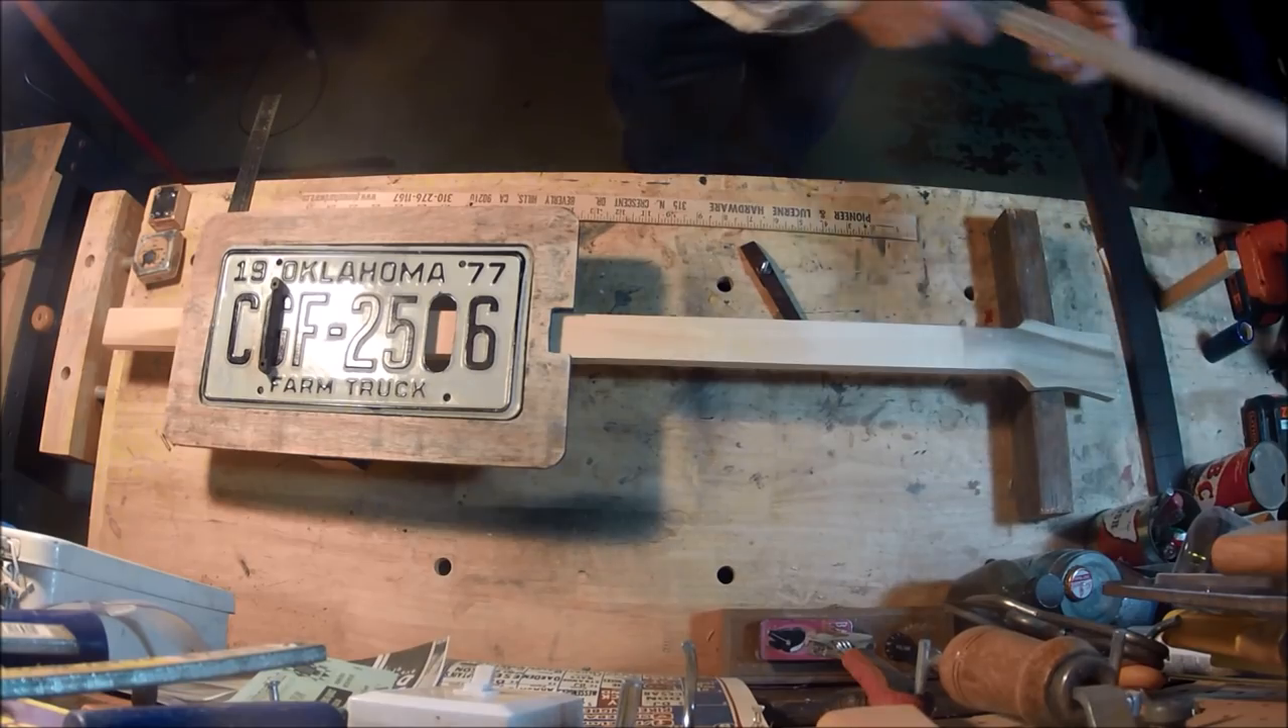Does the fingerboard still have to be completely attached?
Yes.